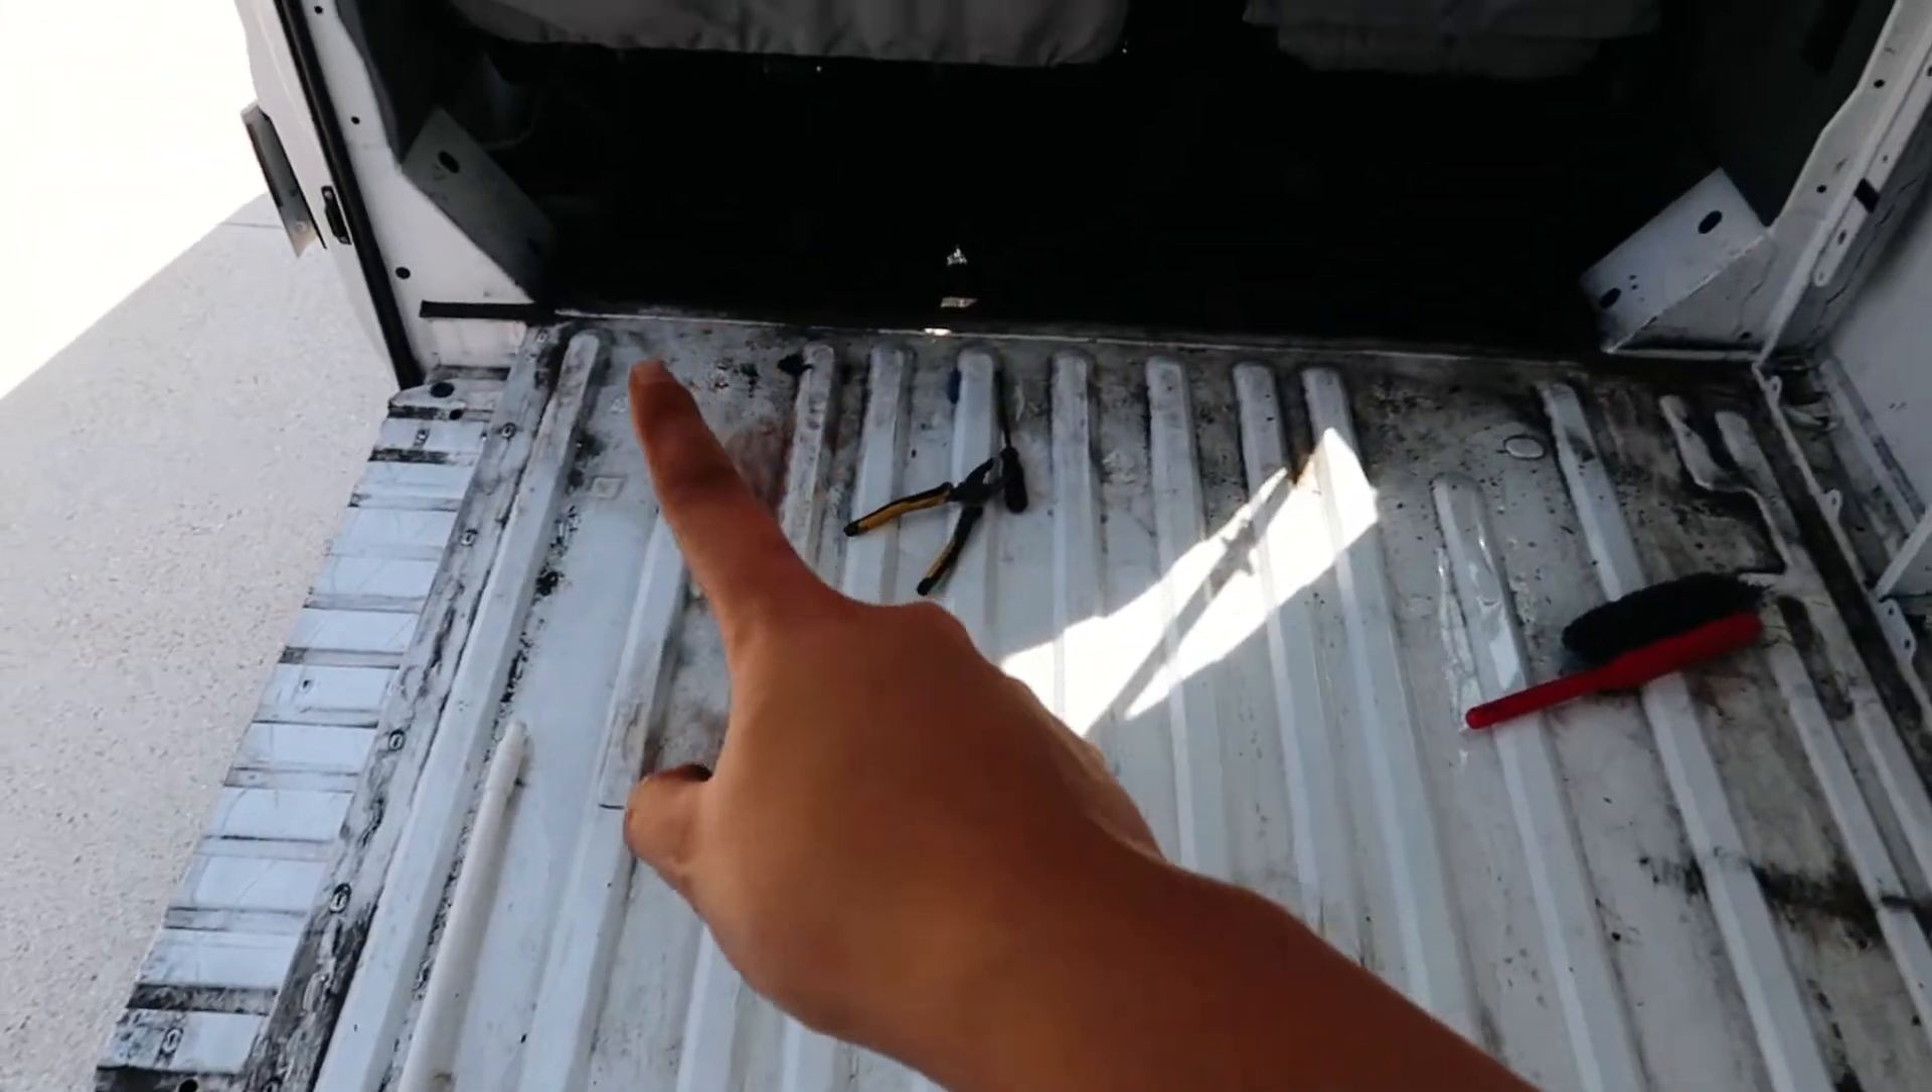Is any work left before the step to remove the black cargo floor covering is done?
No.